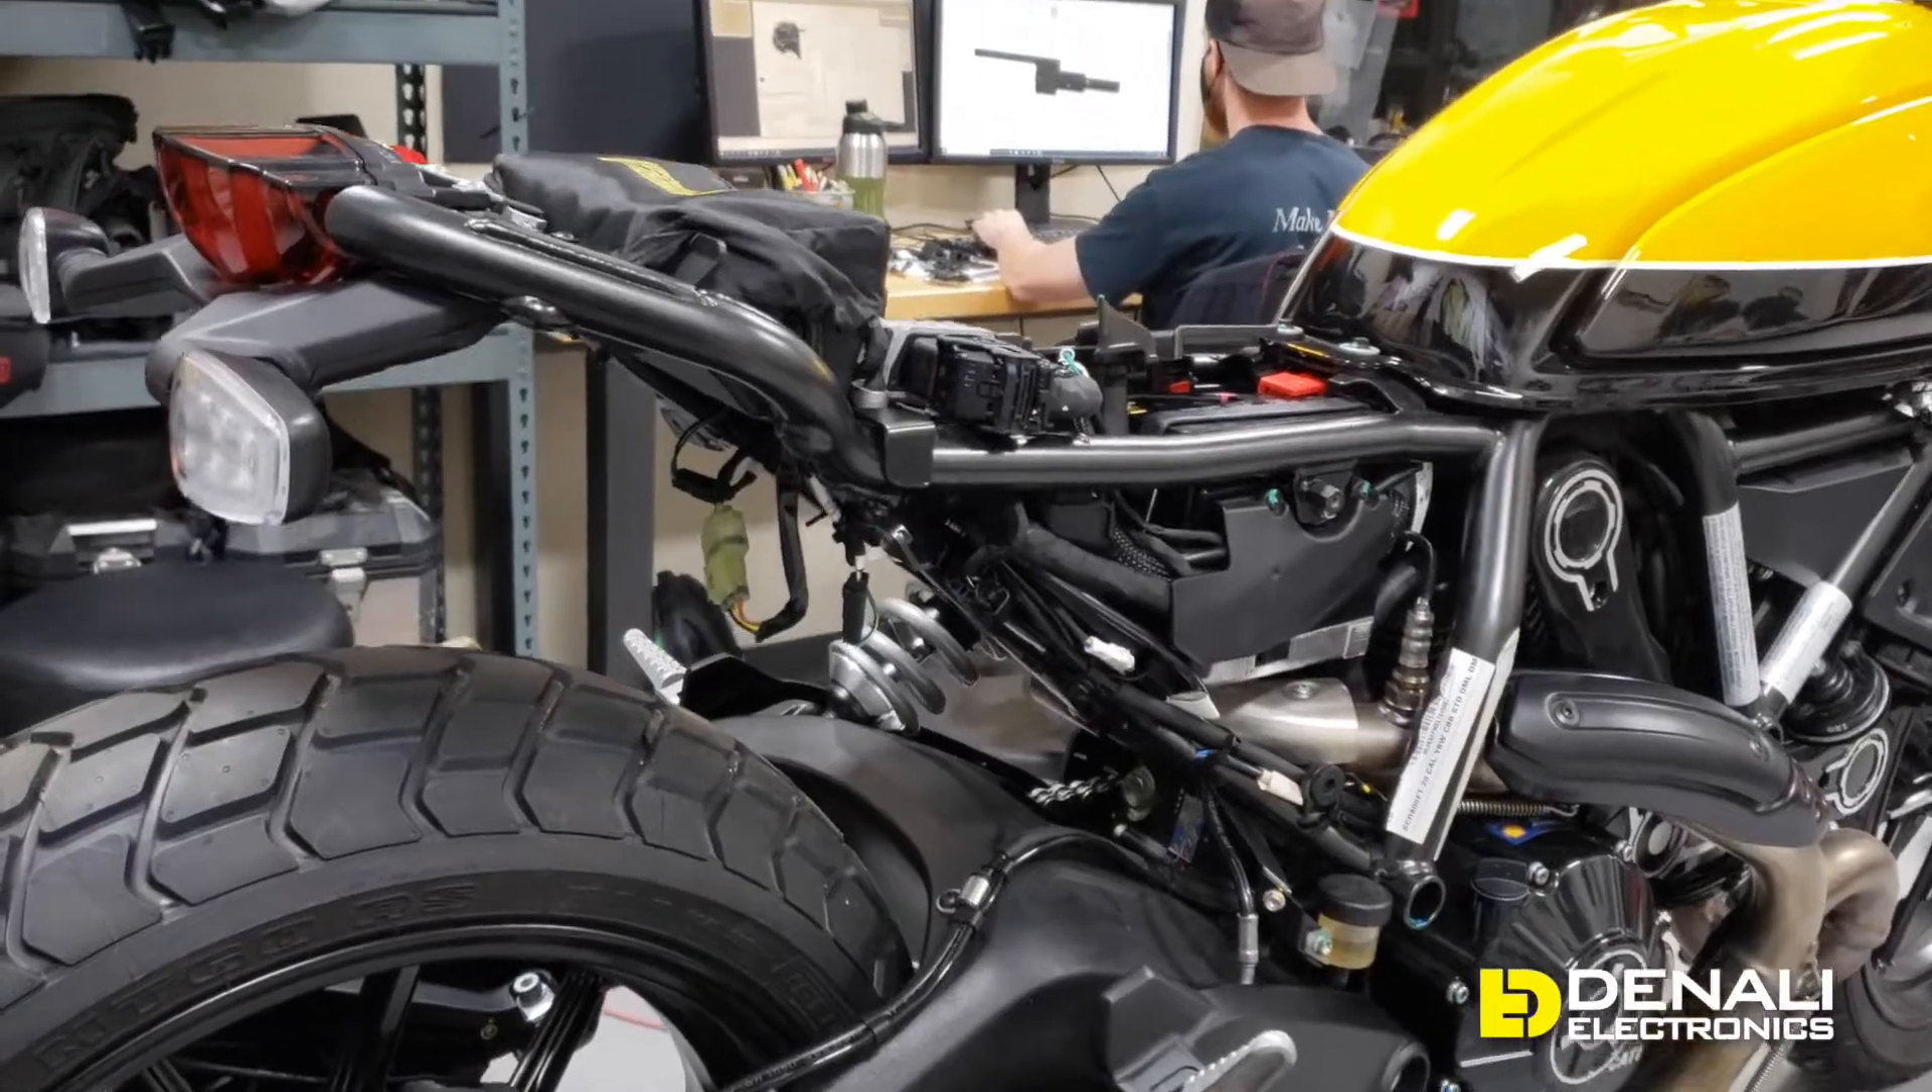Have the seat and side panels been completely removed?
Yes.